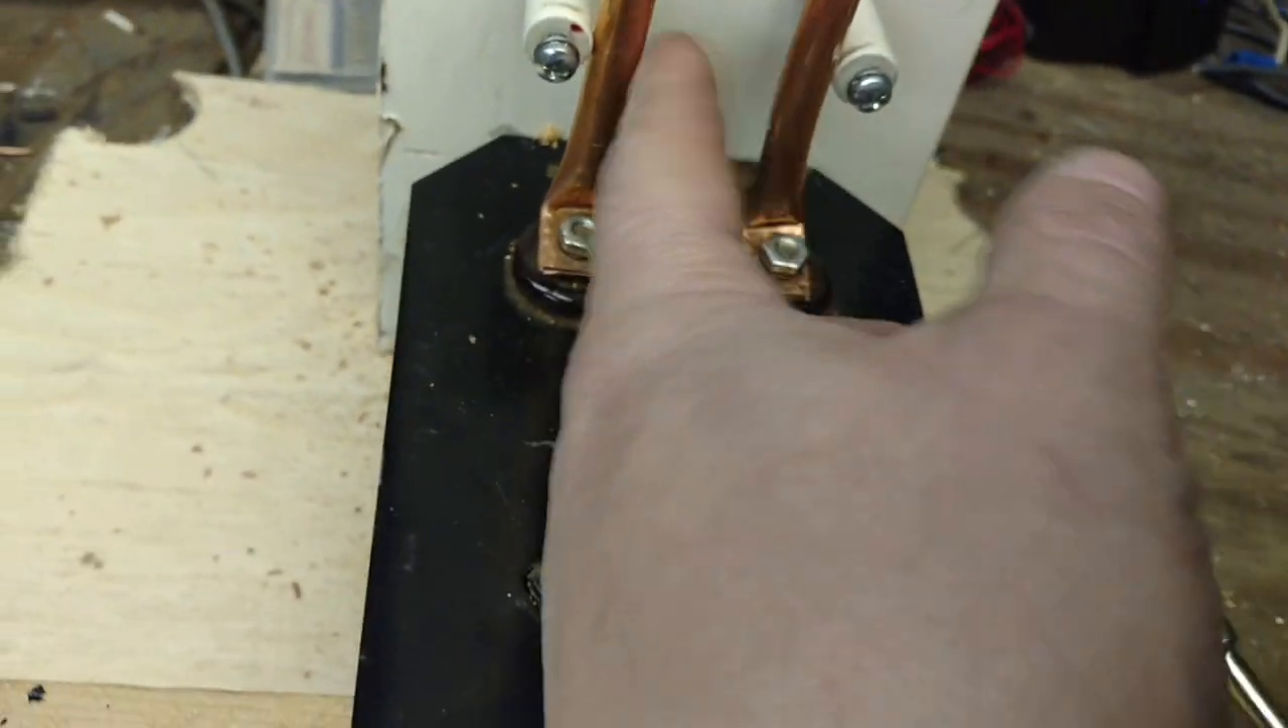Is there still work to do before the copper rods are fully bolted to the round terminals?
No.